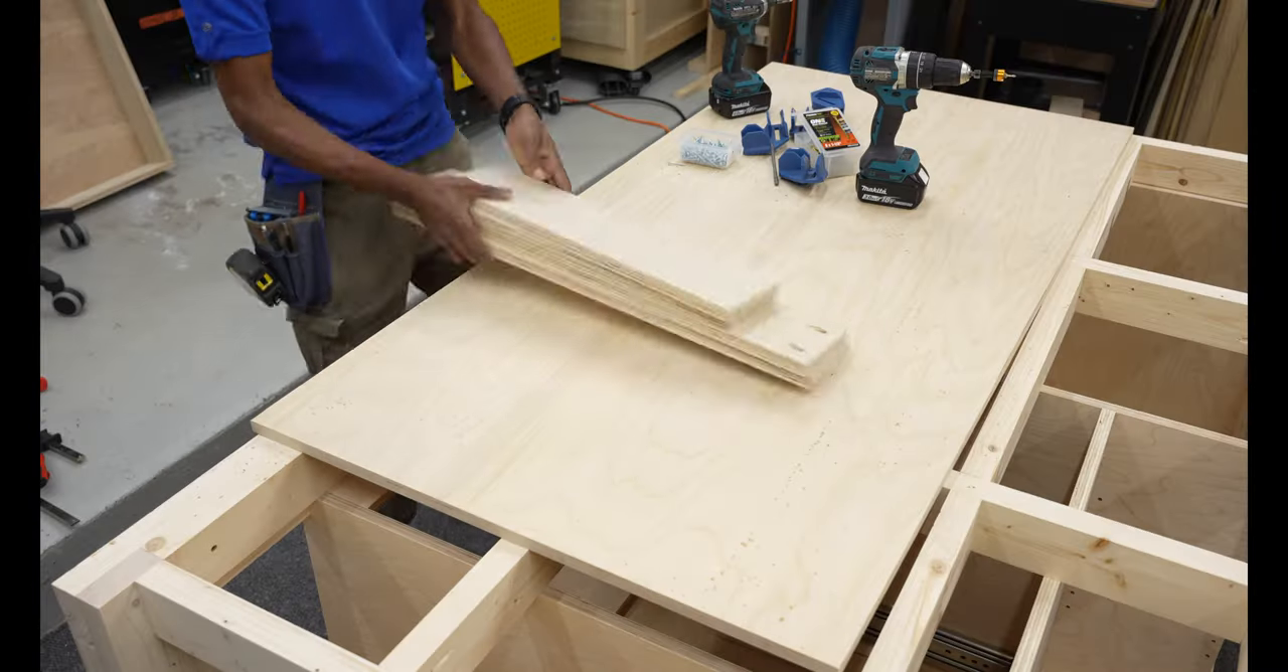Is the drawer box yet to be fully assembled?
Yes.